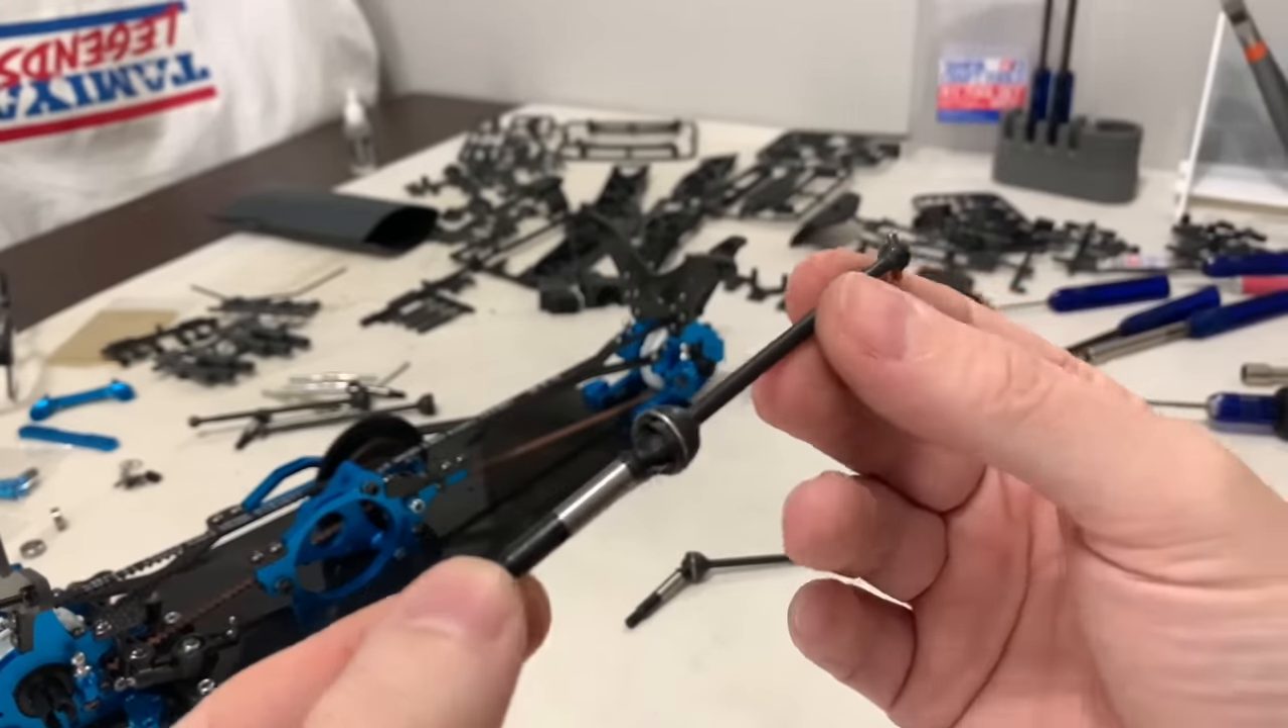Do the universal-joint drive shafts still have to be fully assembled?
No.